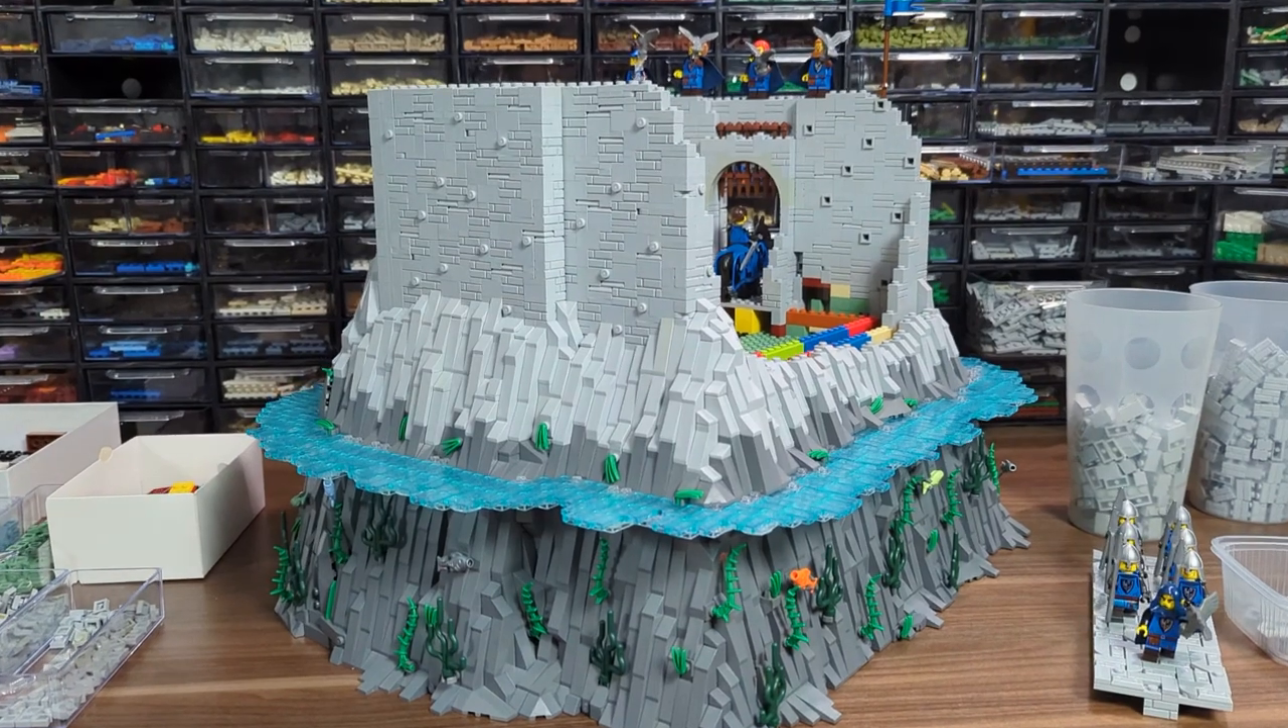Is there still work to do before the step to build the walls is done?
Yes.